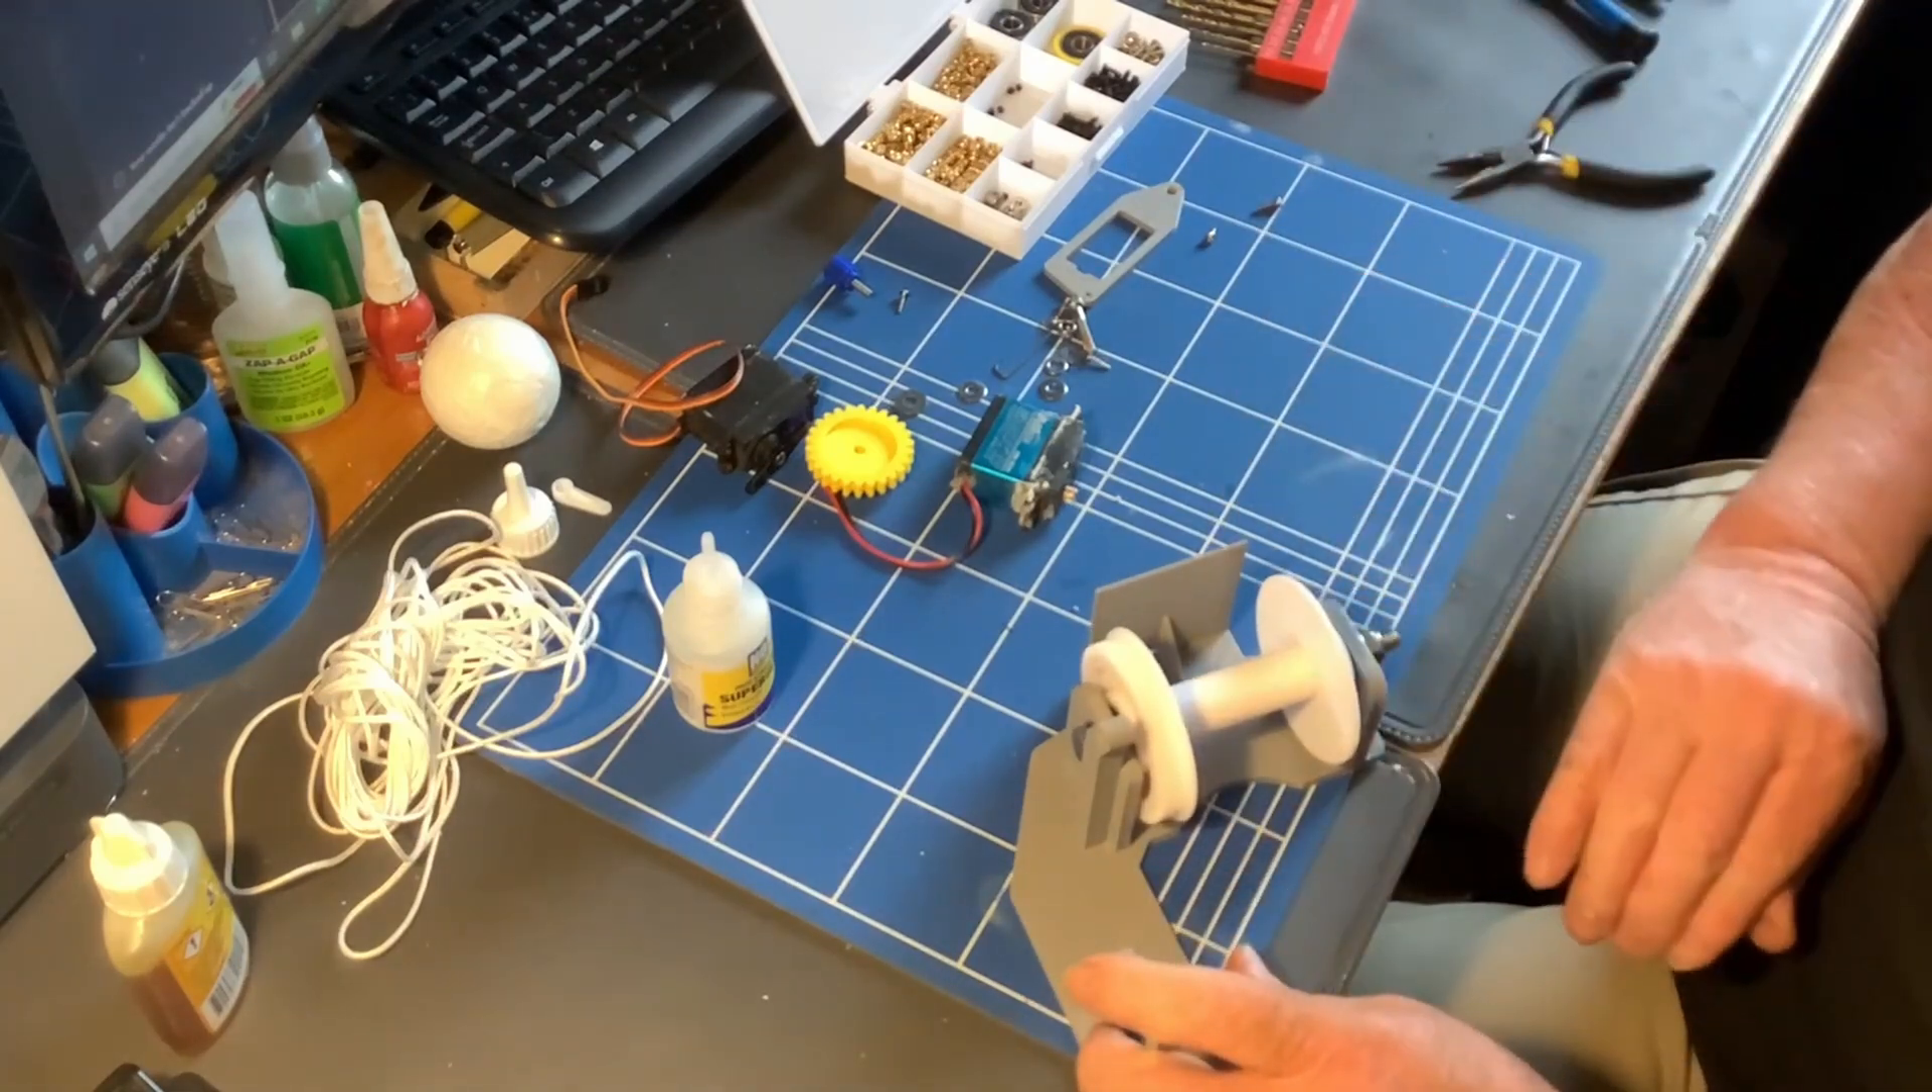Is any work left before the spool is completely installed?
No.